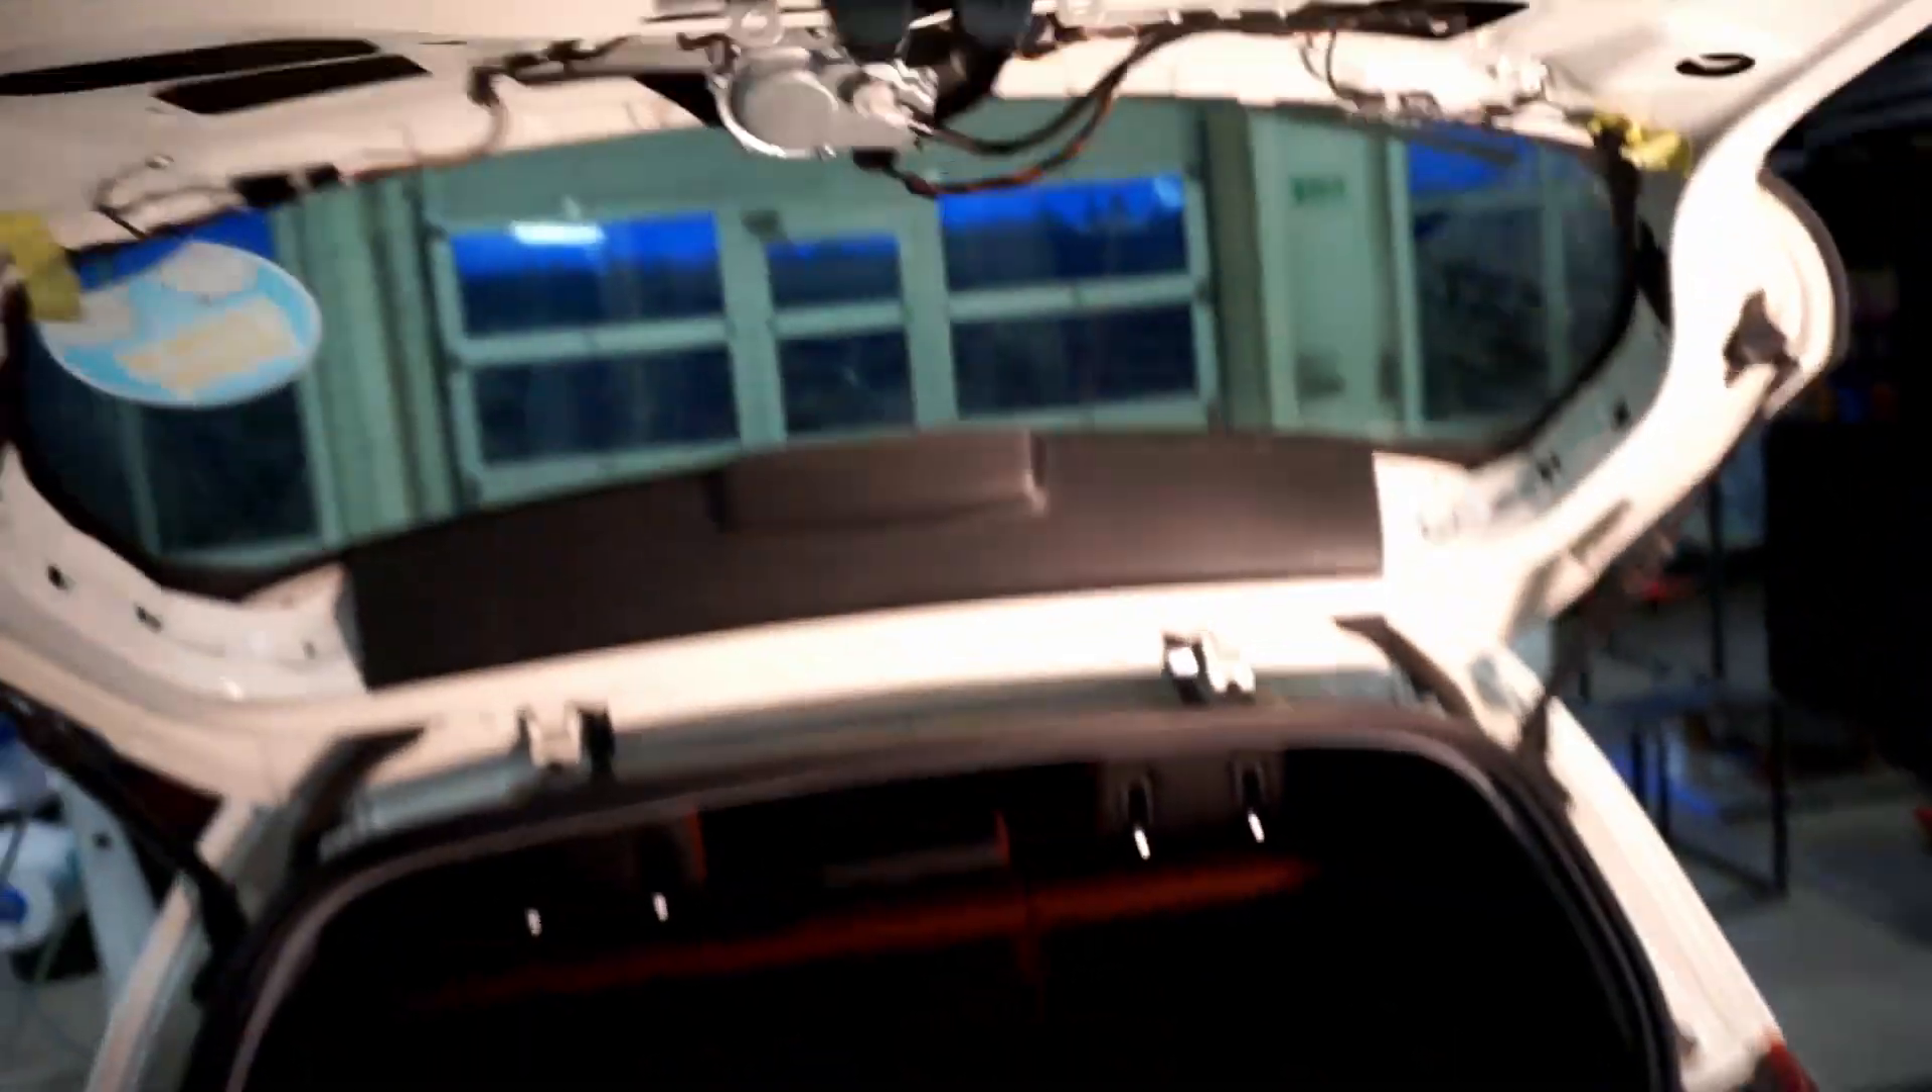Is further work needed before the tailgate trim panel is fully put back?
Yes.